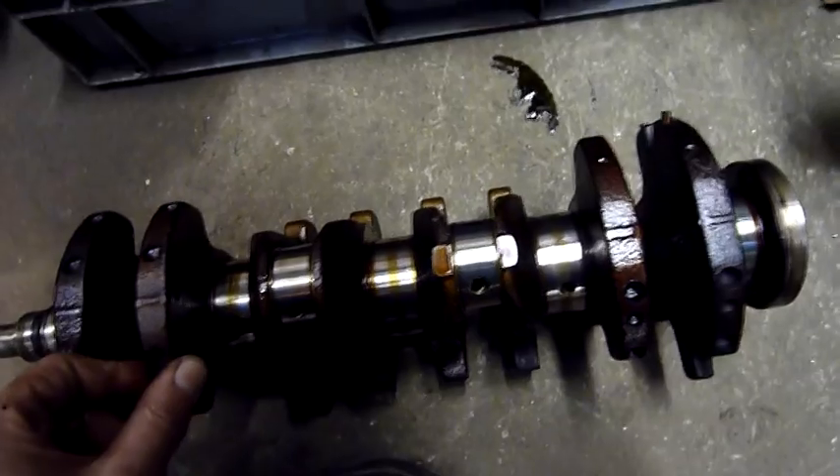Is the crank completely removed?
Yes.